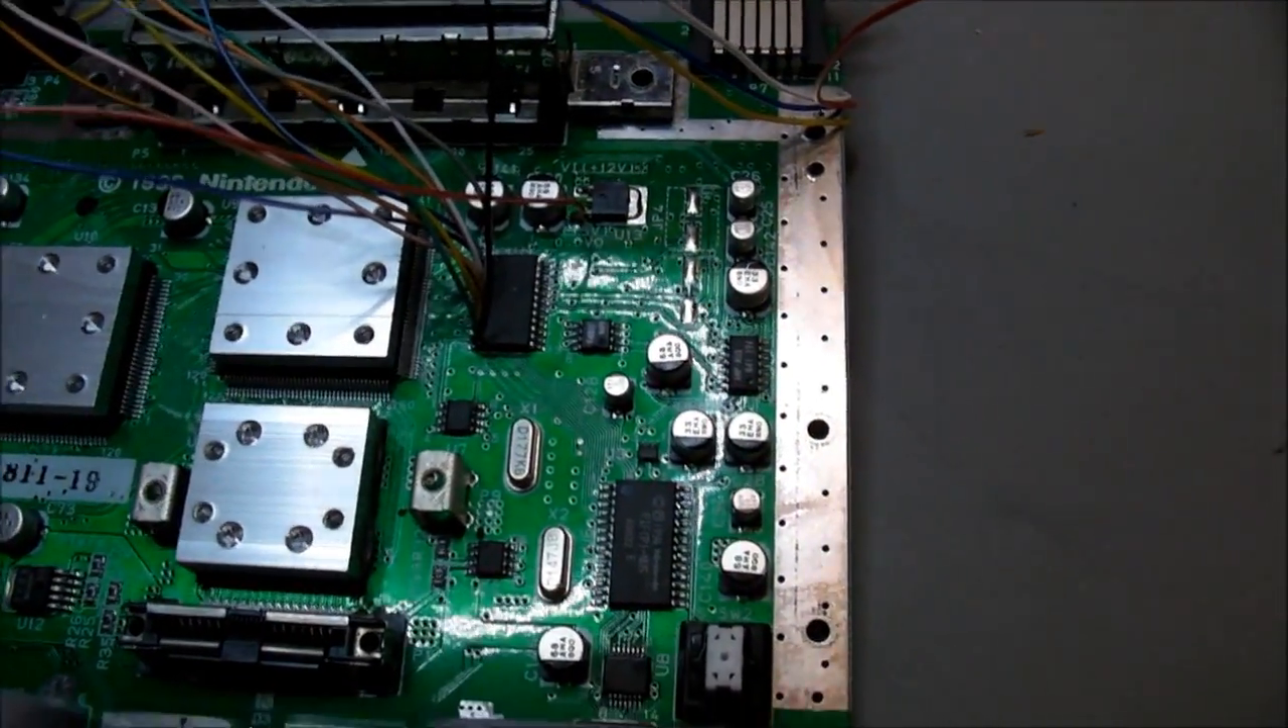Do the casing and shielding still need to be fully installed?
Yes.